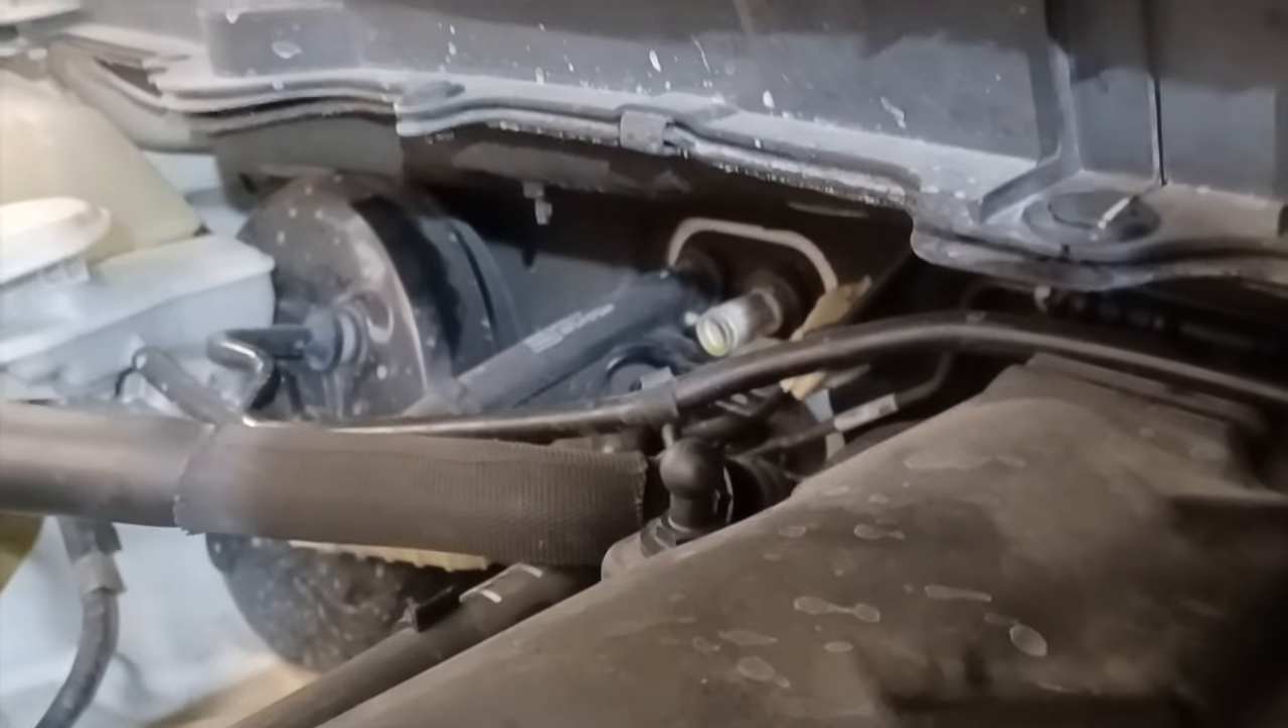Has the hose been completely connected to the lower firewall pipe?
No.